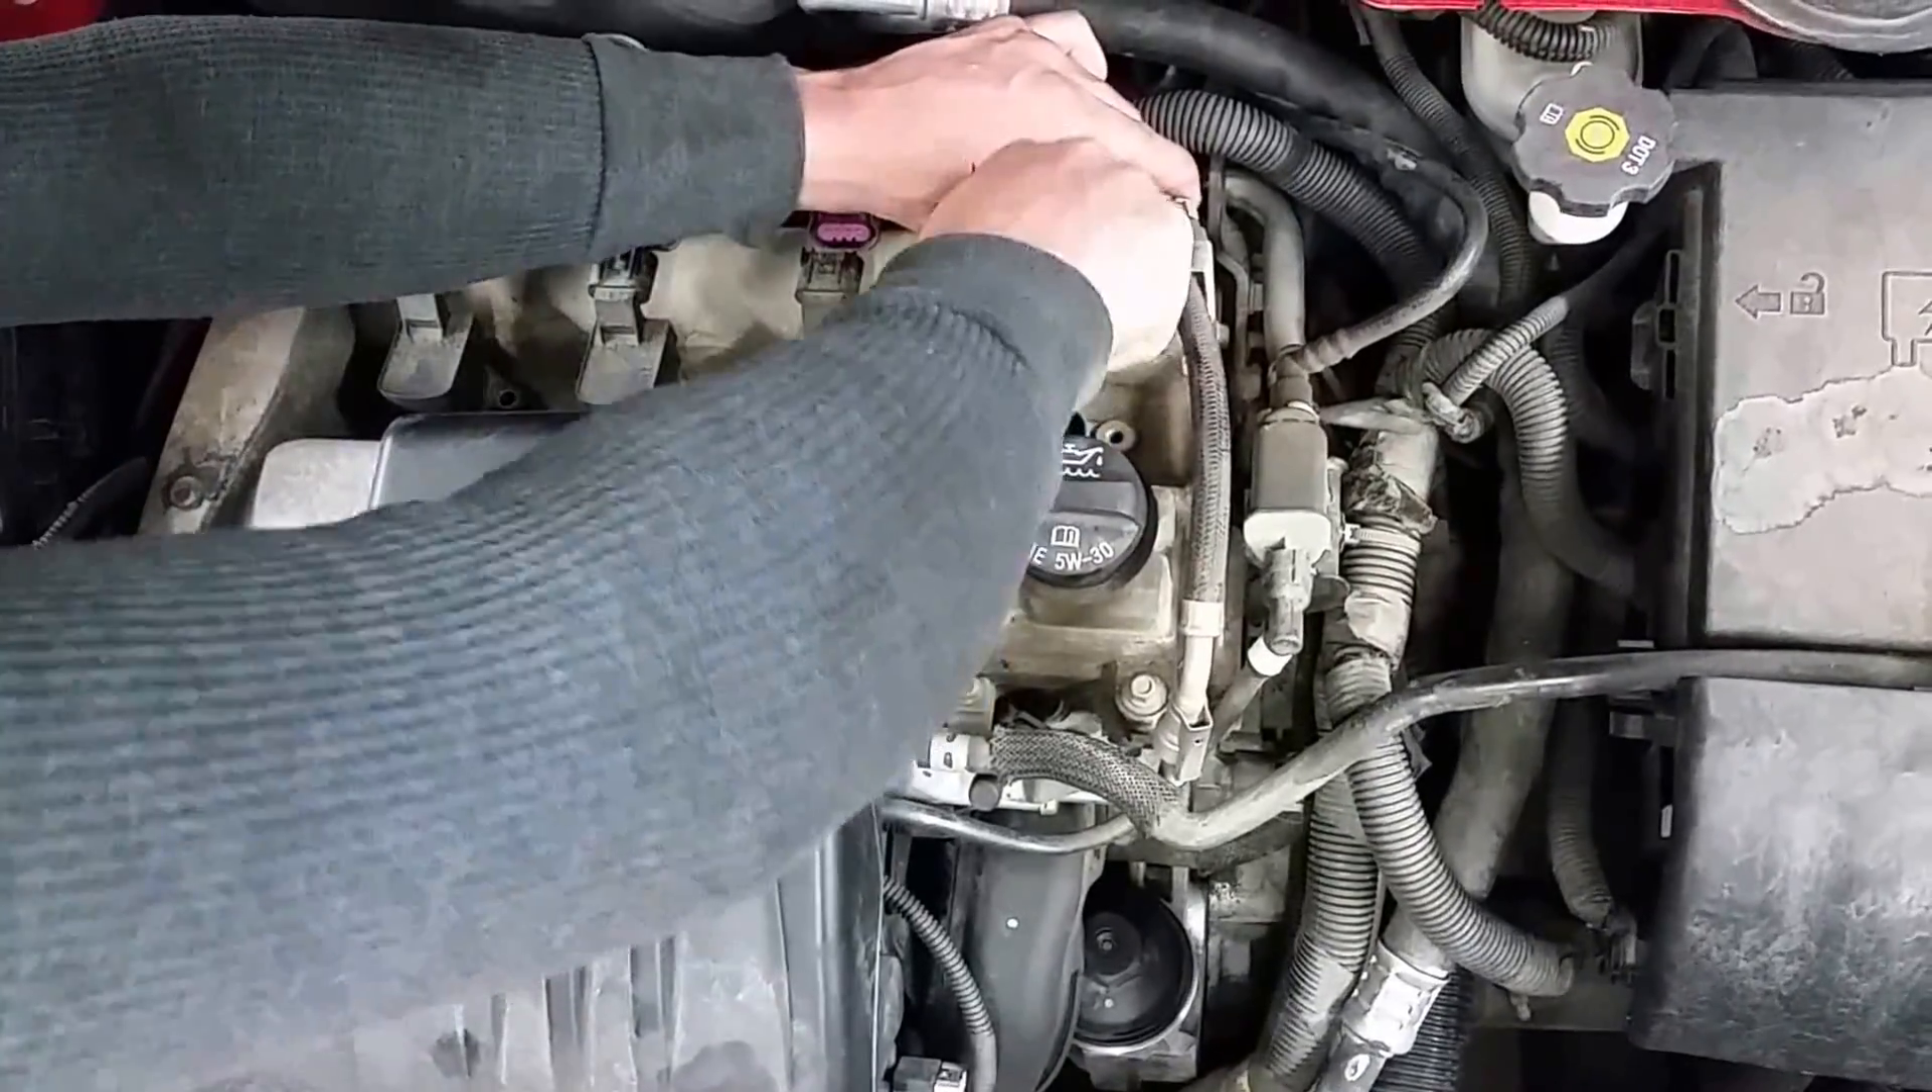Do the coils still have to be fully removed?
Yes.